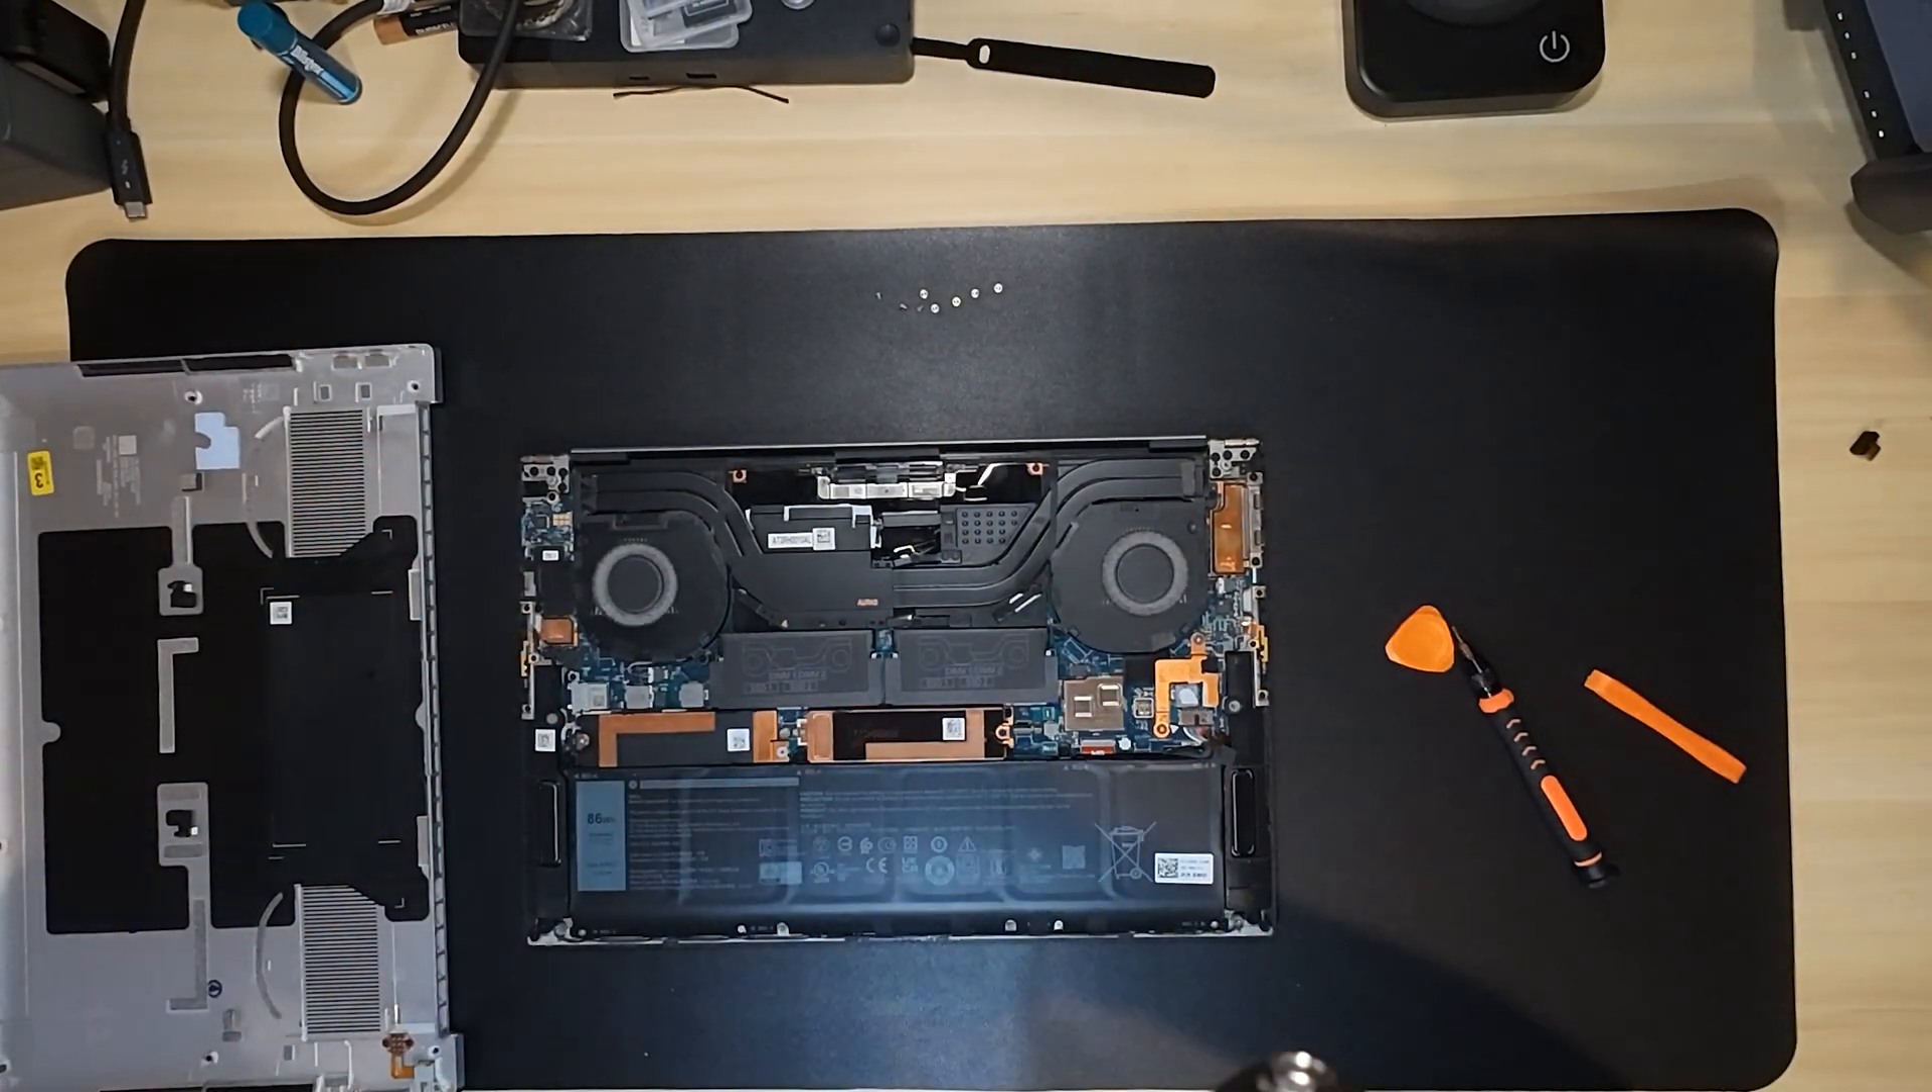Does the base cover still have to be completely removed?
No.